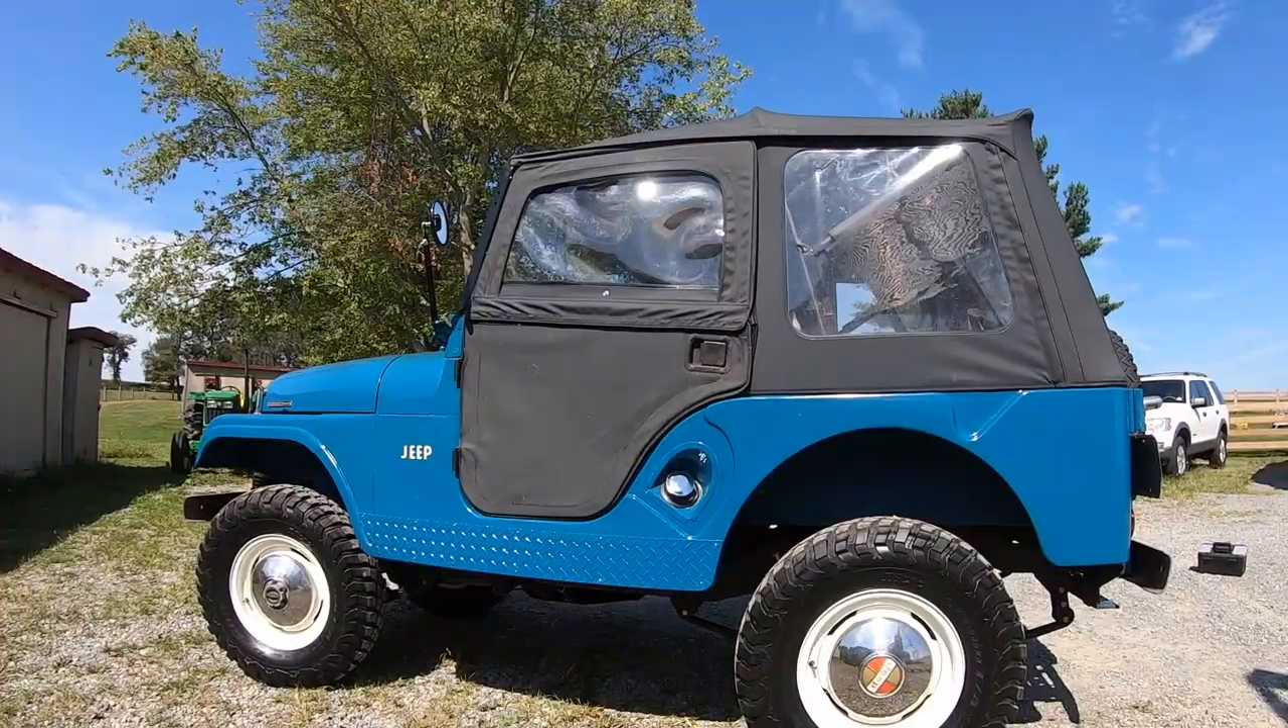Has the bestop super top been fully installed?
Yes.